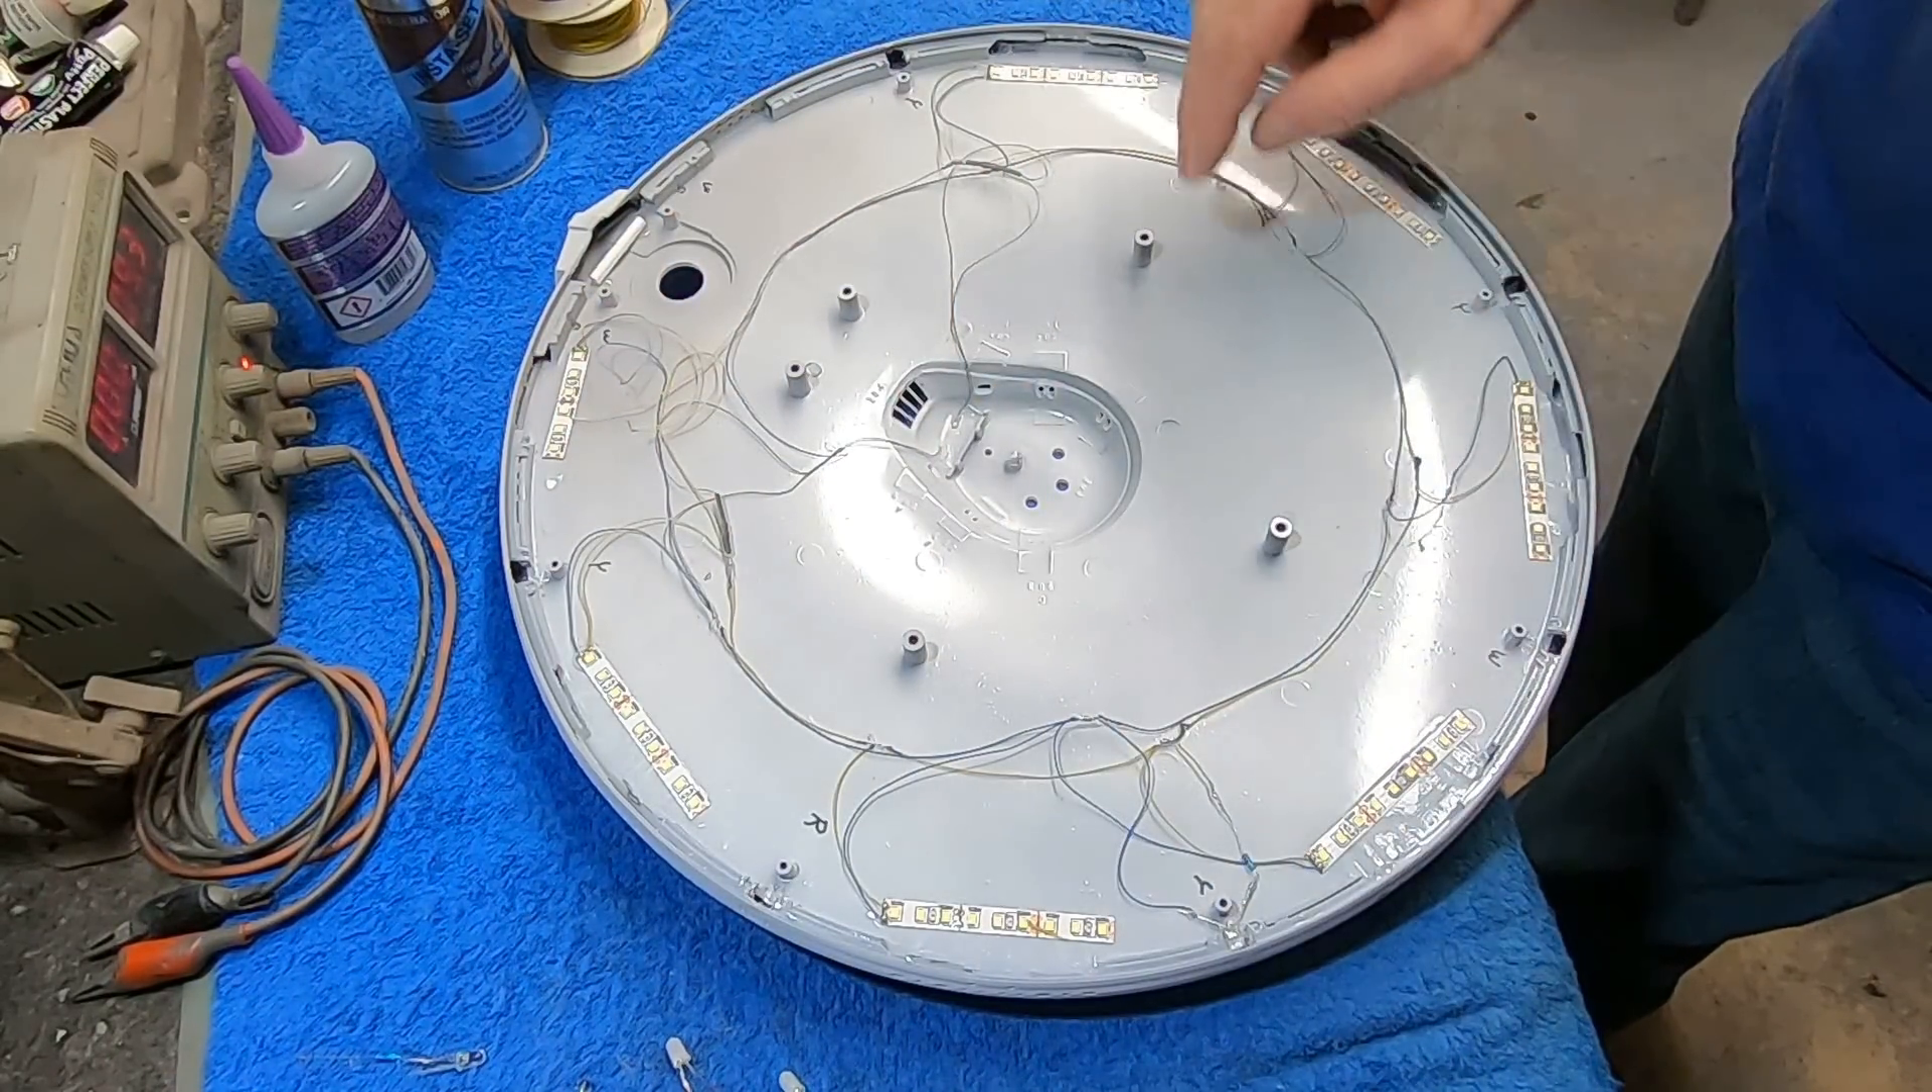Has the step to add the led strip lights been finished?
Yes.